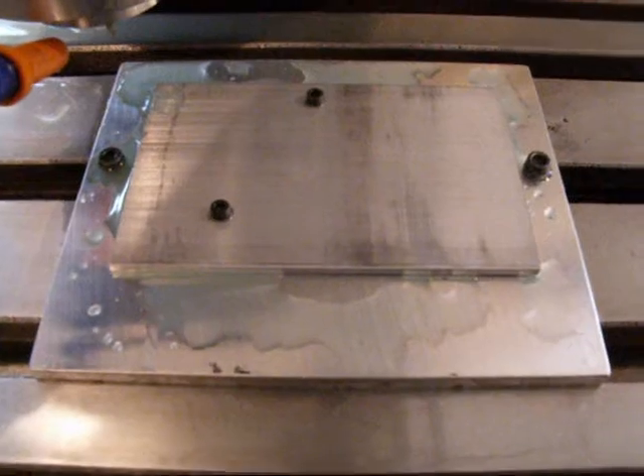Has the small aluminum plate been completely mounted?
Yes.